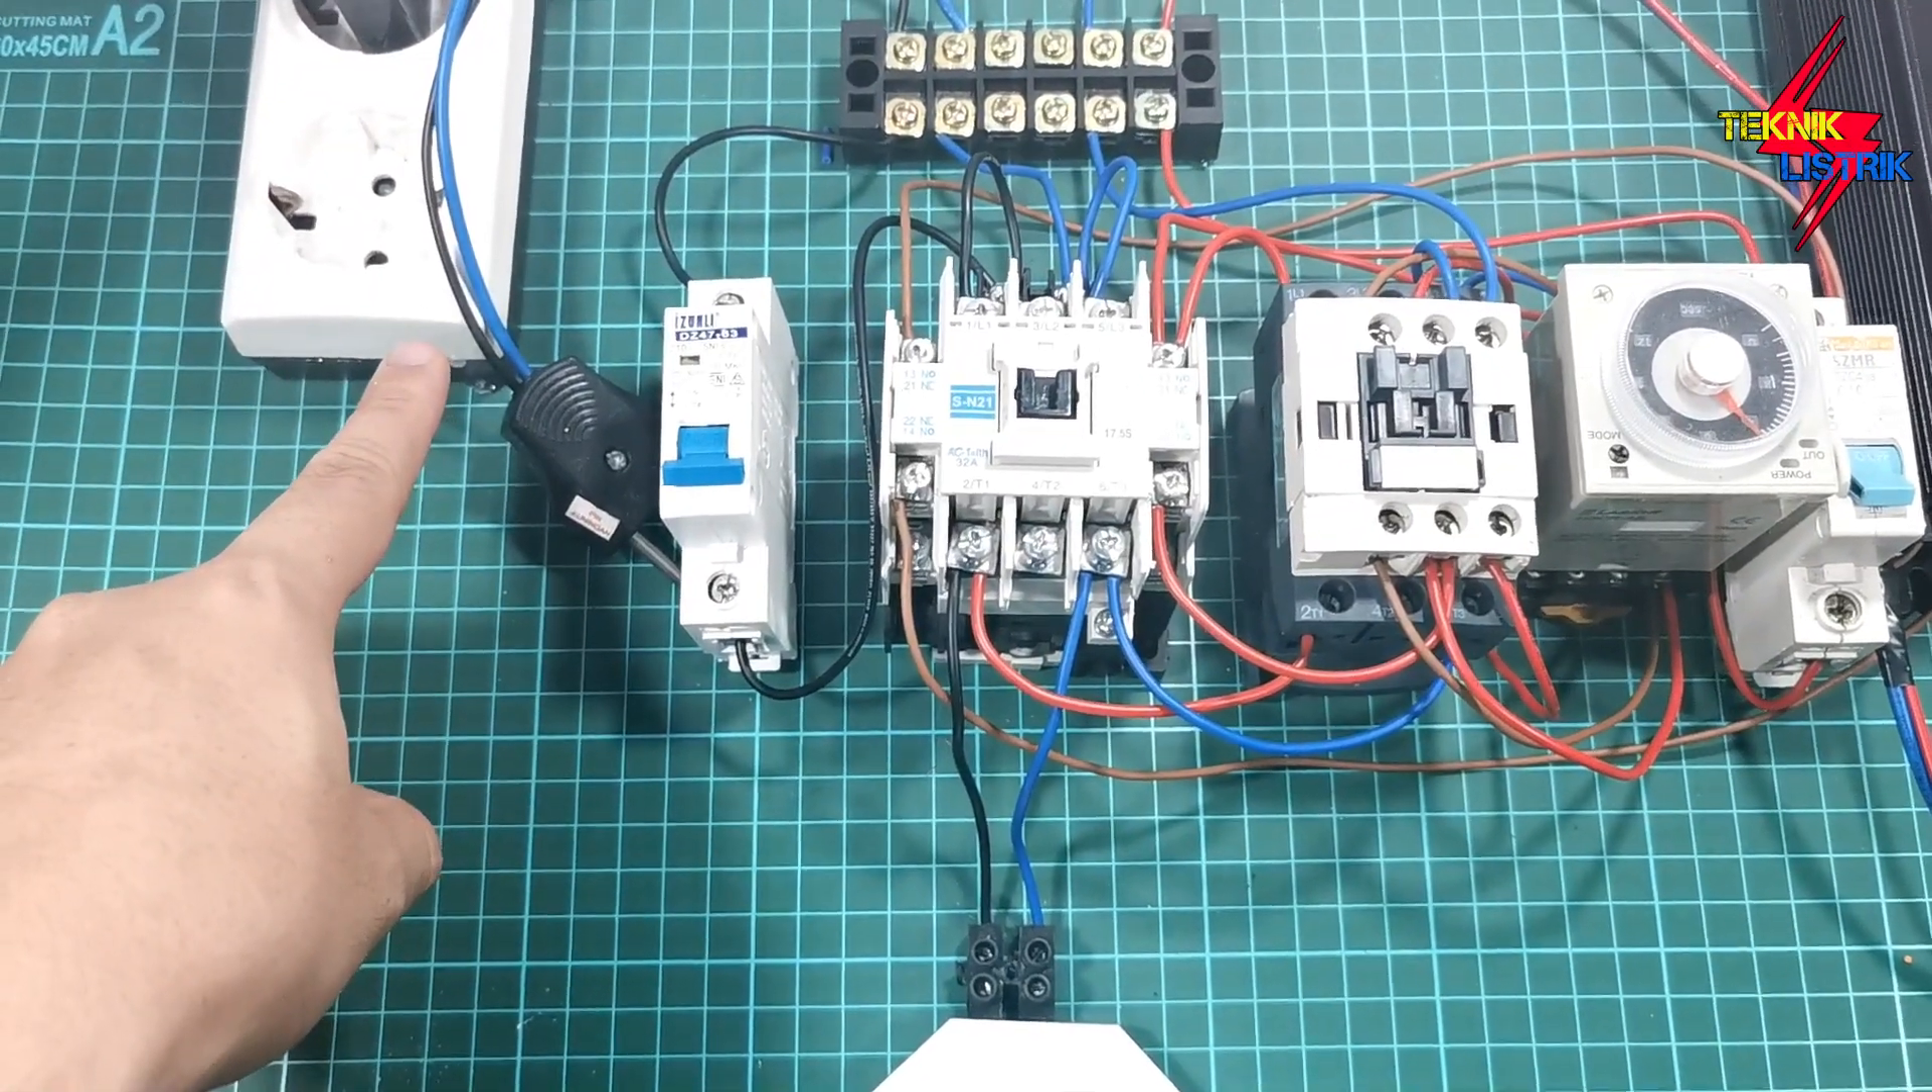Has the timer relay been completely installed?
Yes.